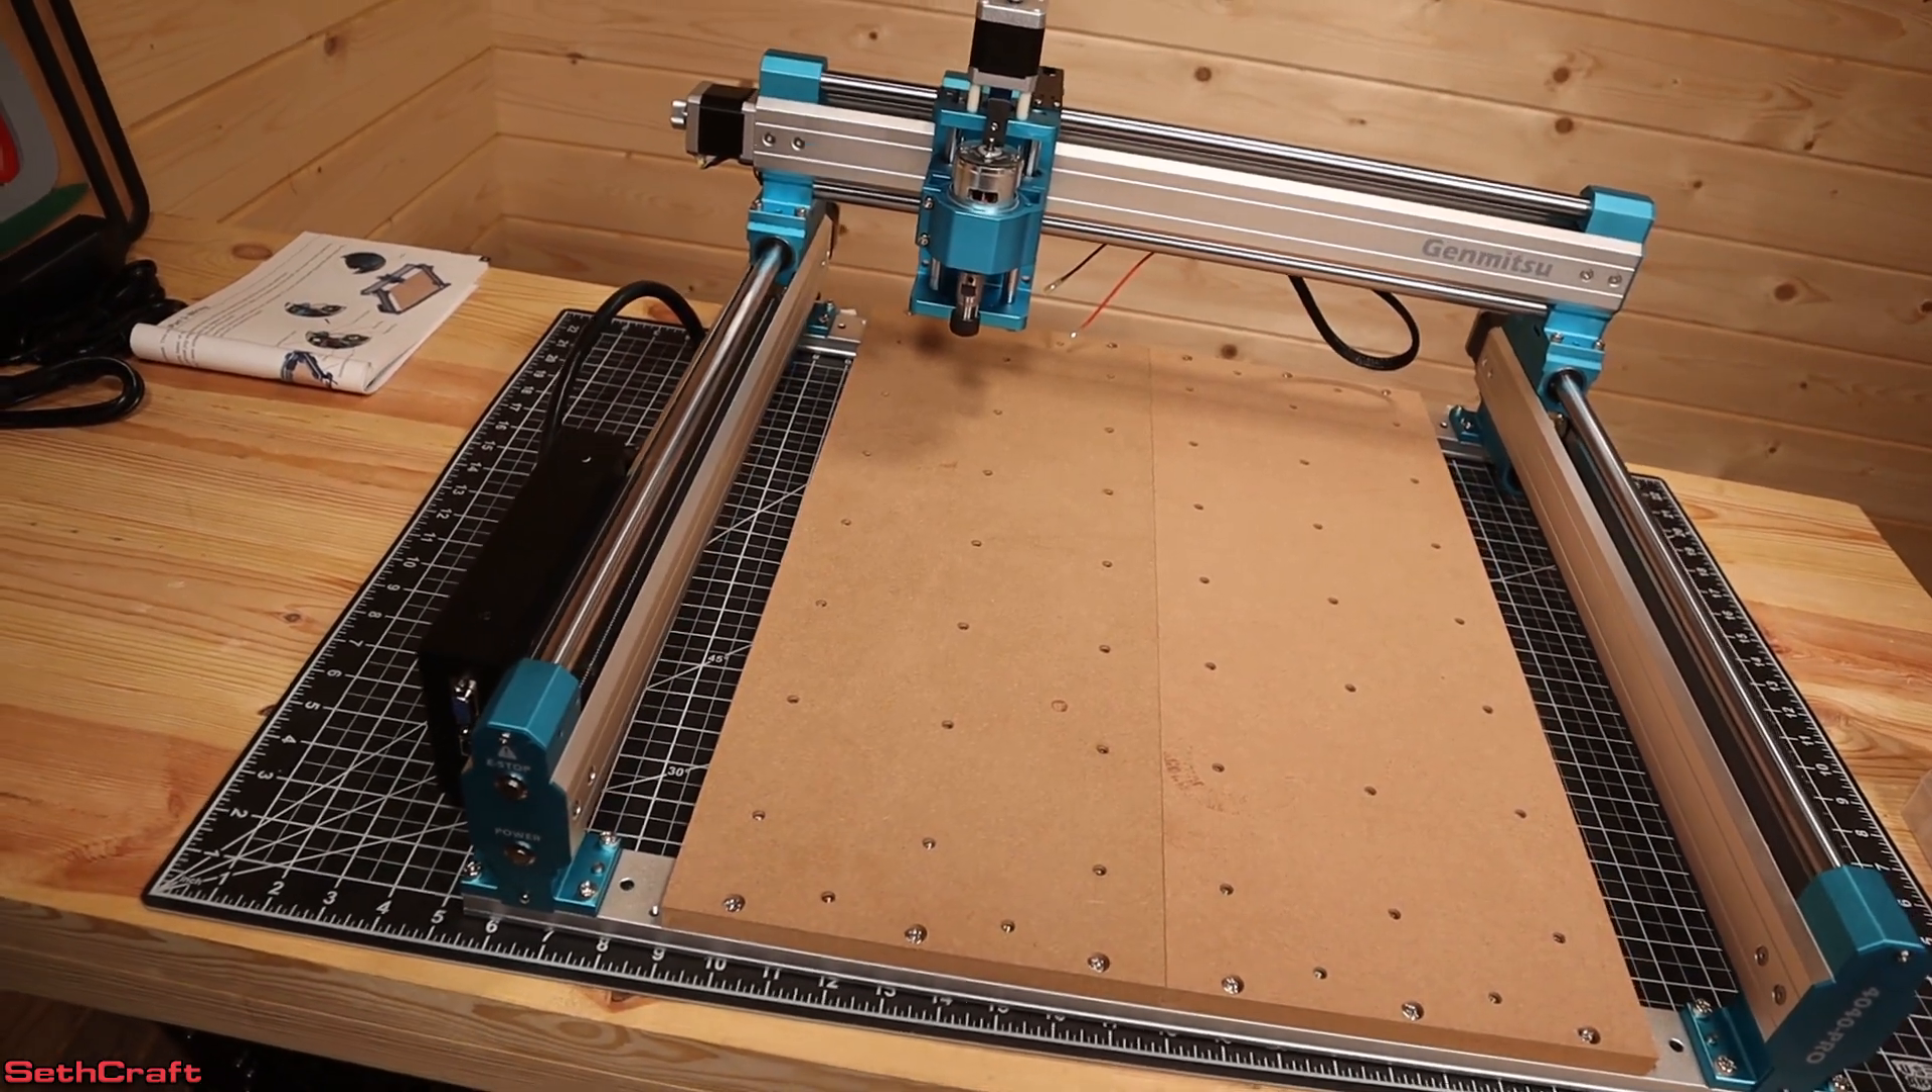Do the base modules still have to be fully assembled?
No.